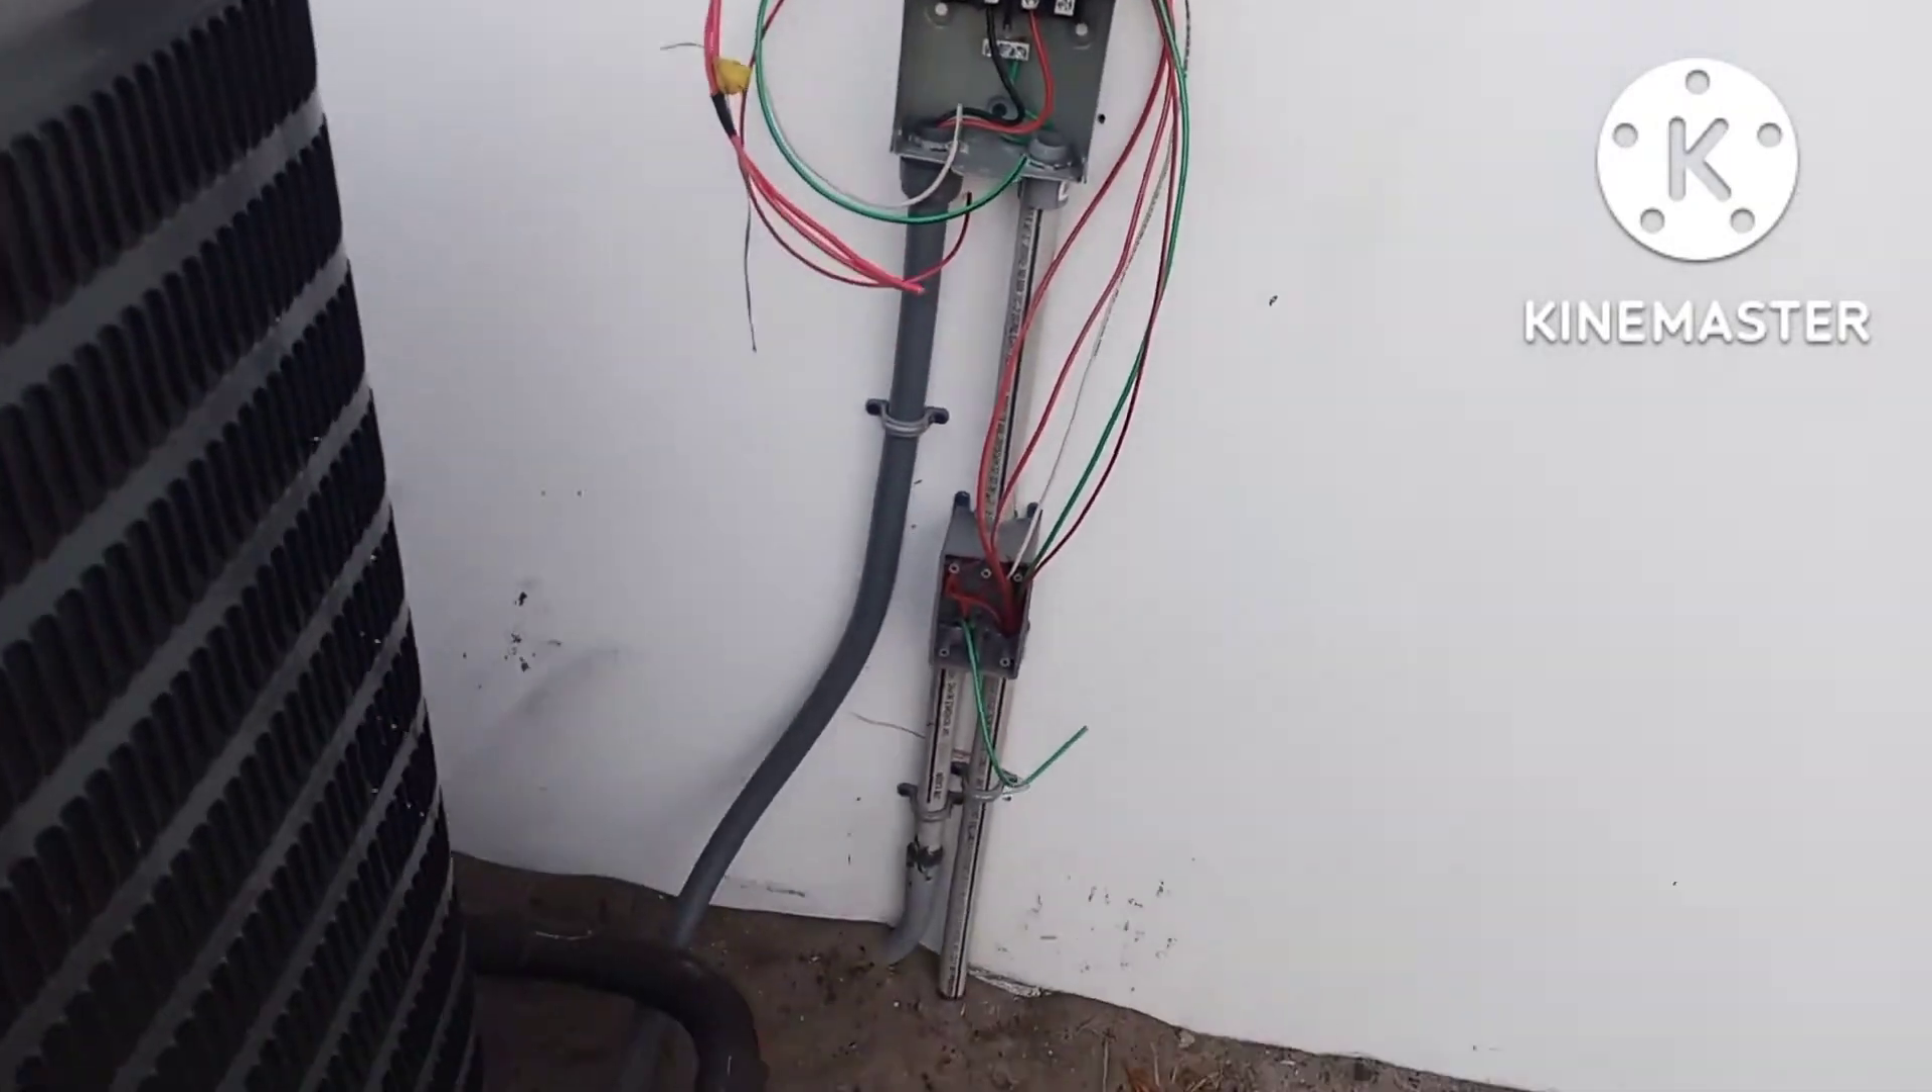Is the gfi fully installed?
No.